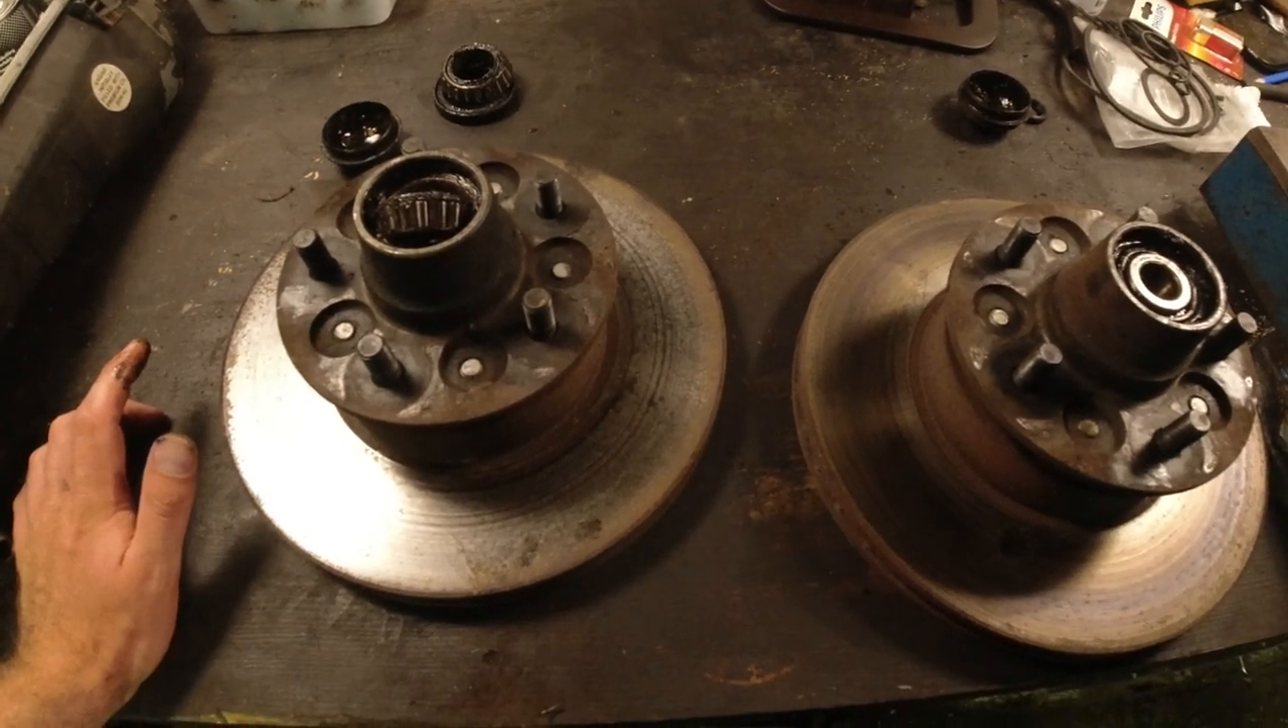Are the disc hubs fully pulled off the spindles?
Yes.